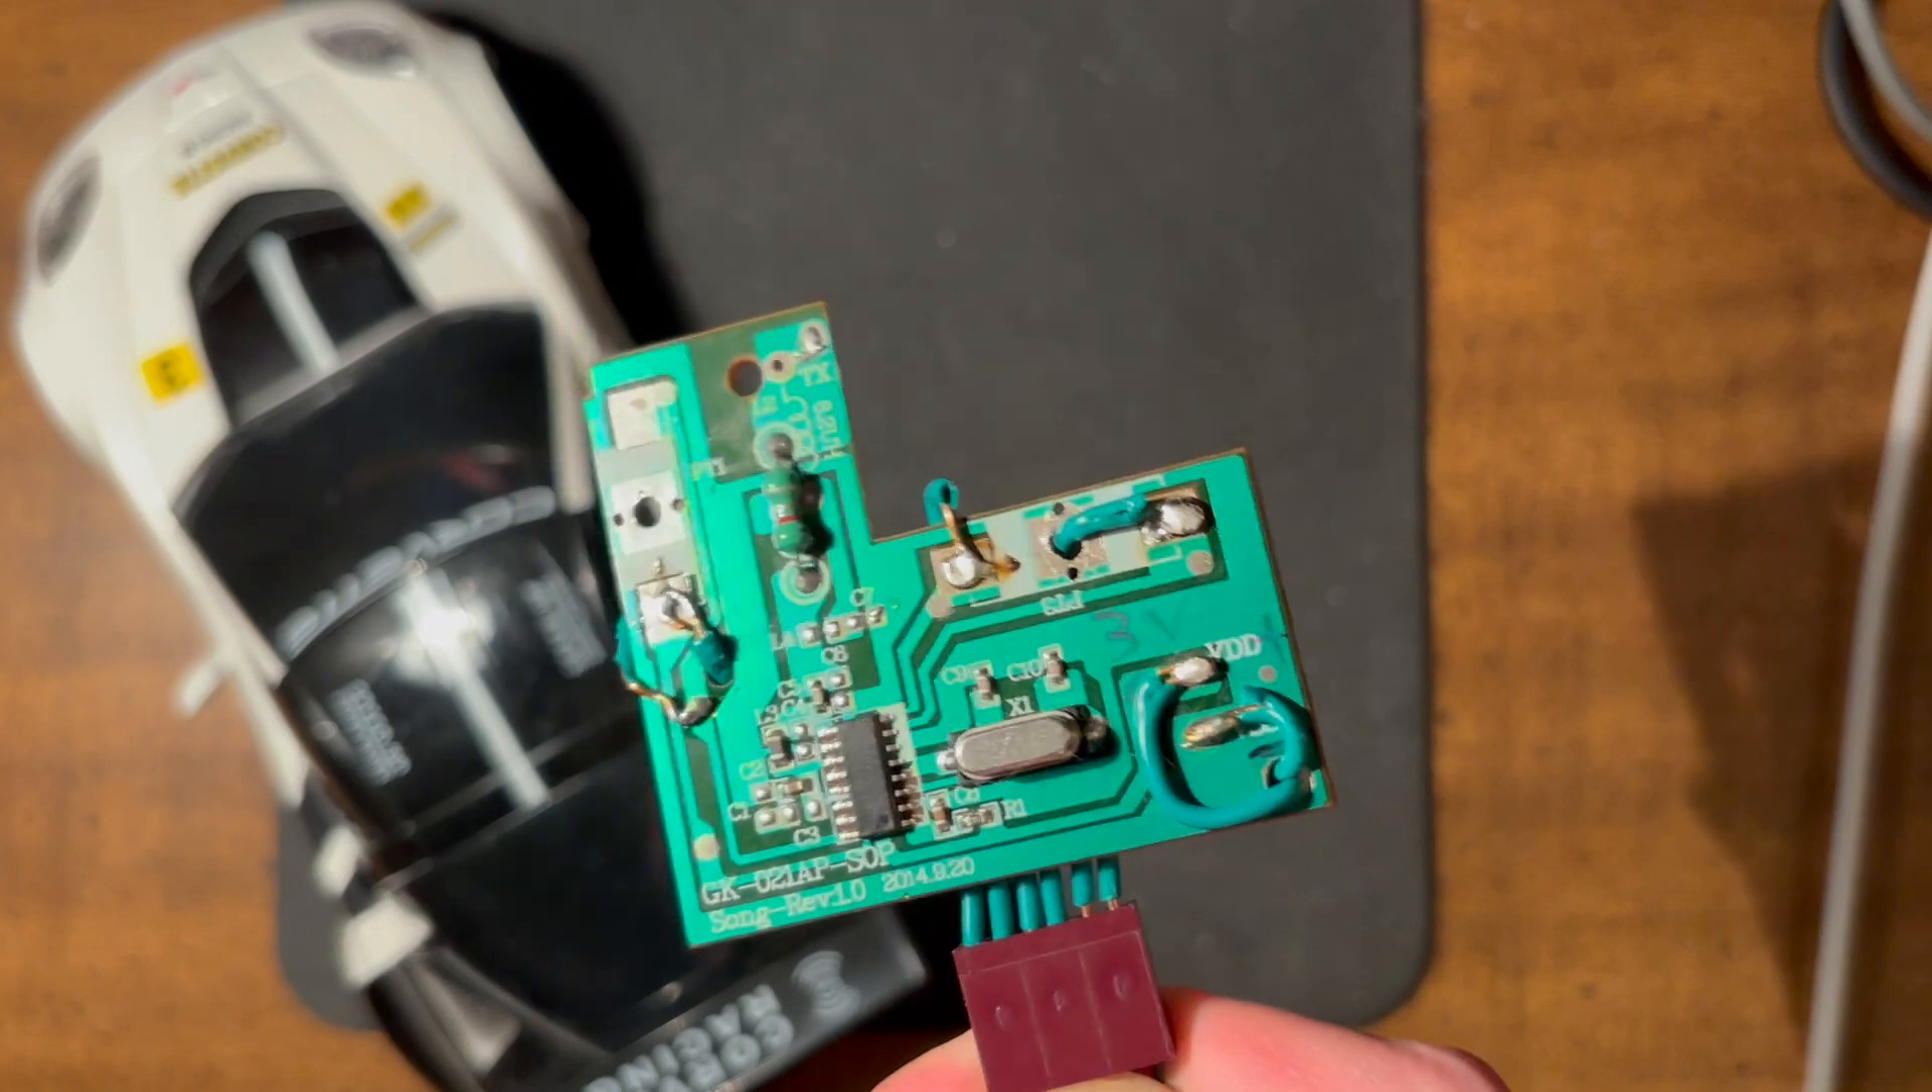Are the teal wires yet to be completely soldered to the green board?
No.